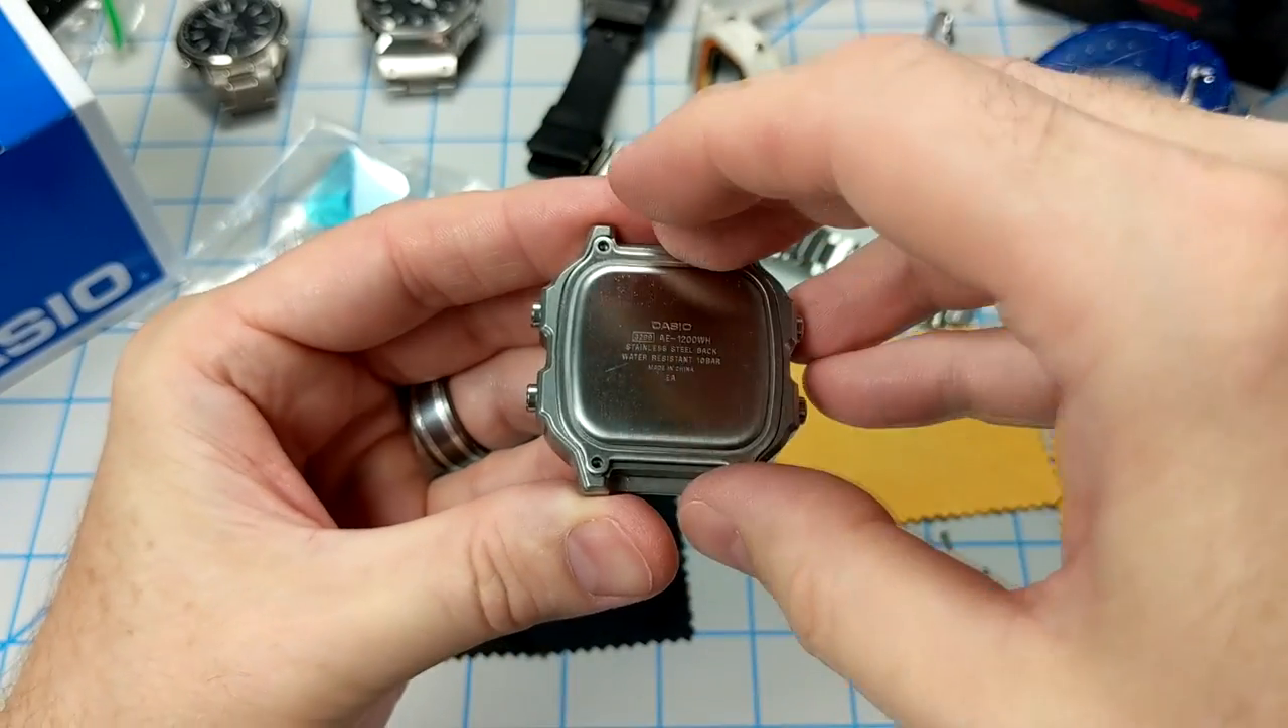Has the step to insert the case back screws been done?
No.